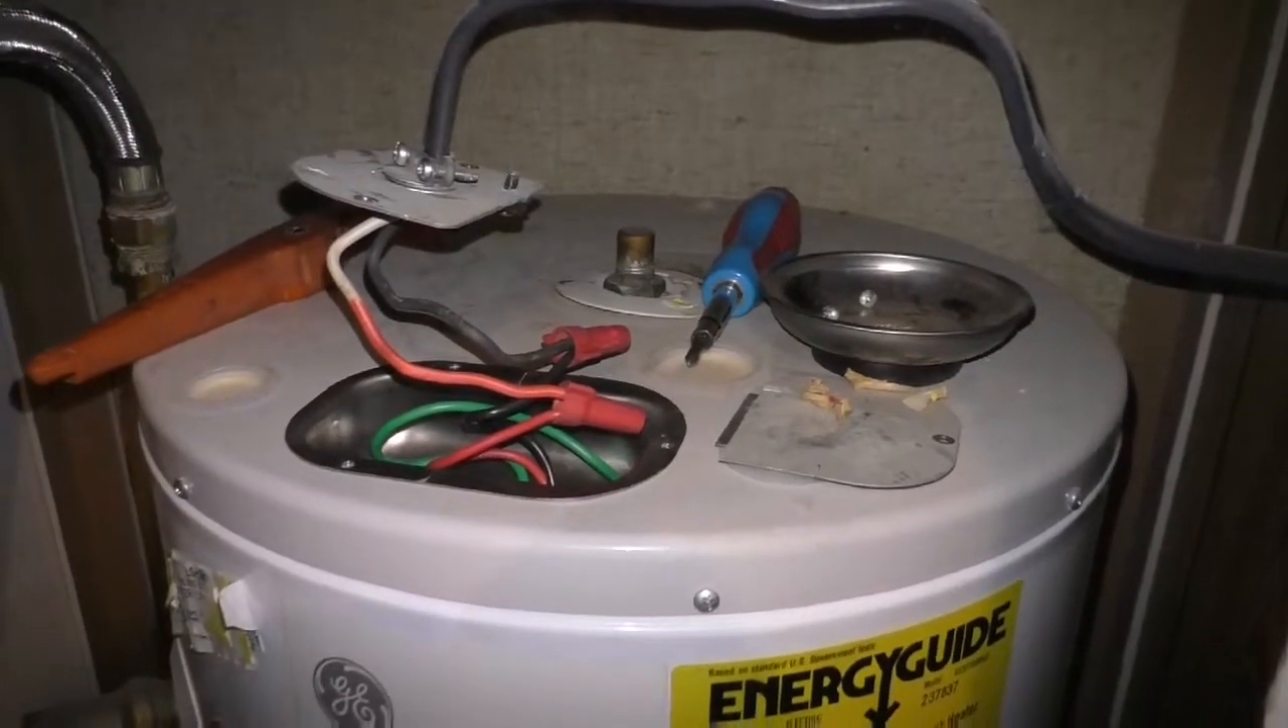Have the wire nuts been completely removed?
No.